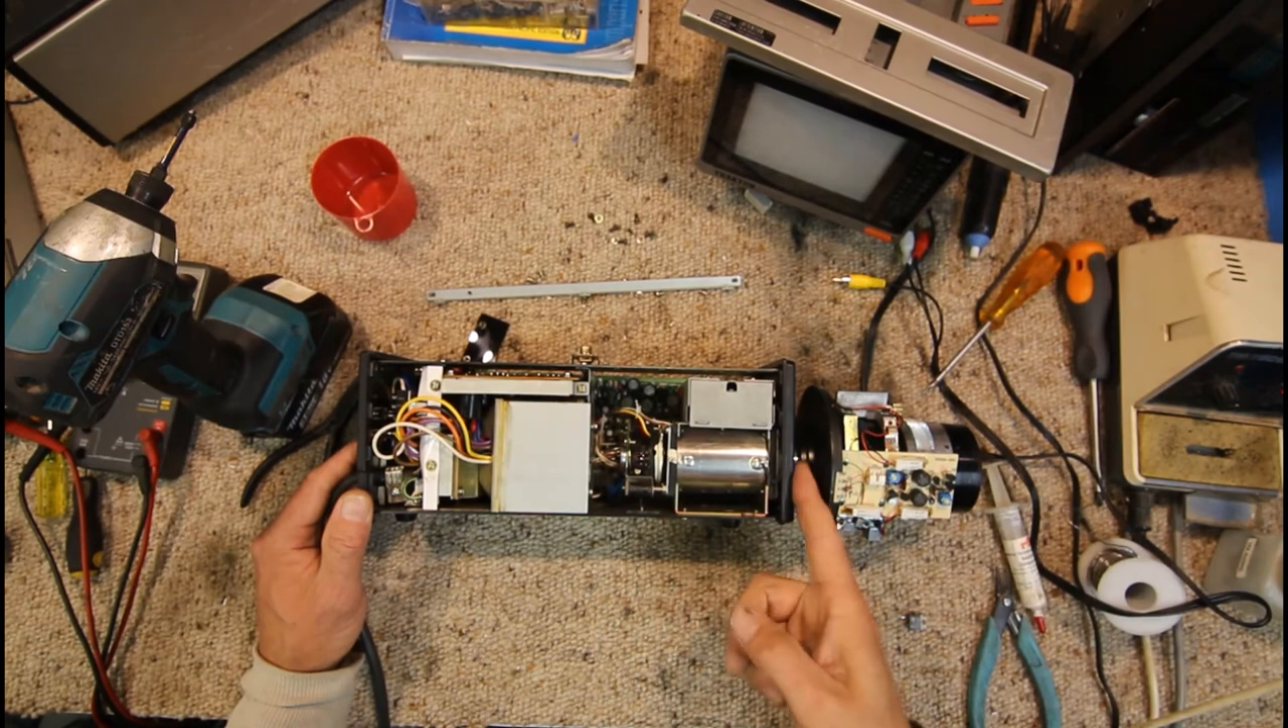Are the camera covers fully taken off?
Yes.